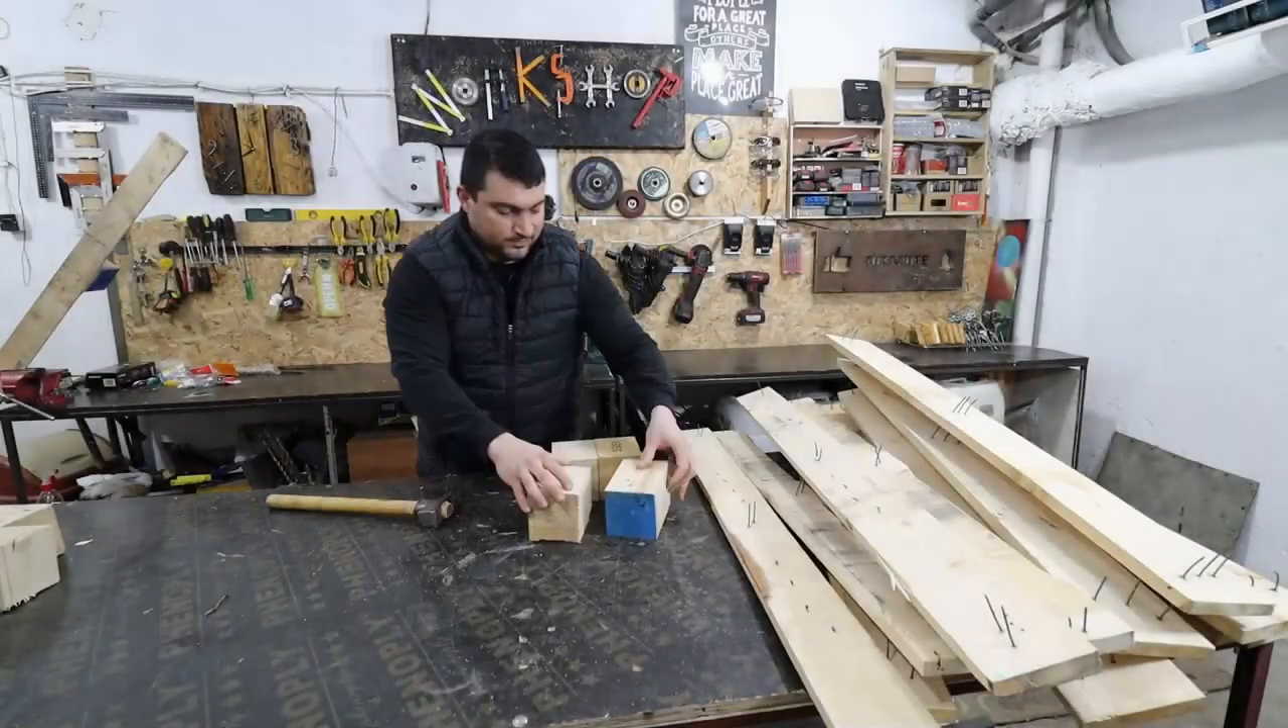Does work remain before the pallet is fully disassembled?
No.